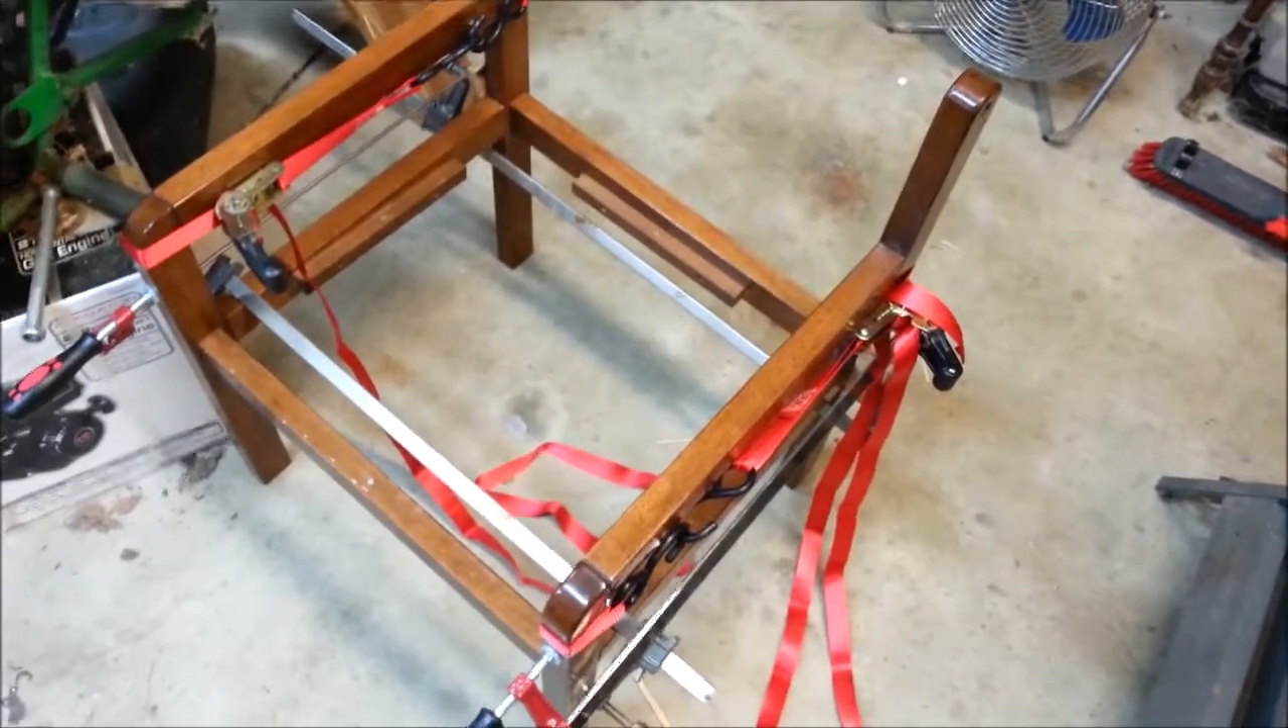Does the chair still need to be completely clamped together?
No.